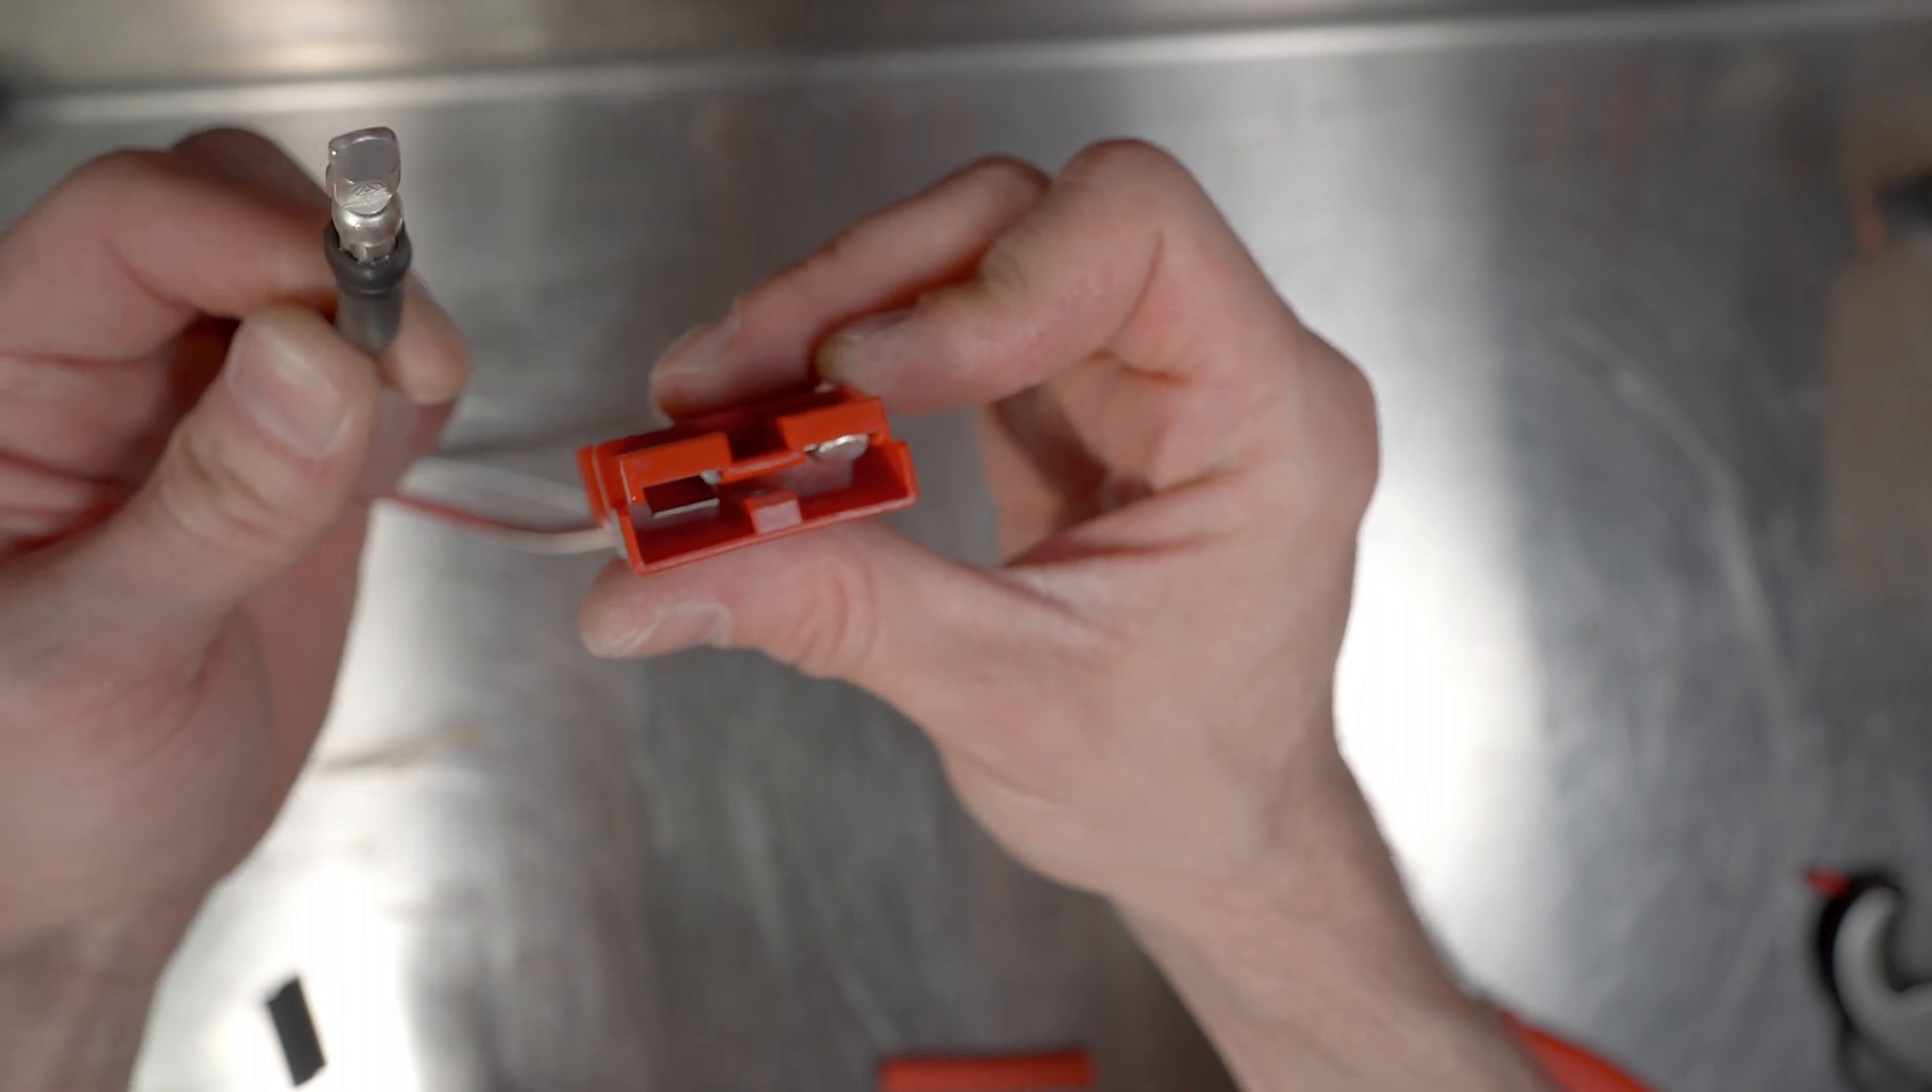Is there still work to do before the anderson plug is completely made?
Yes.